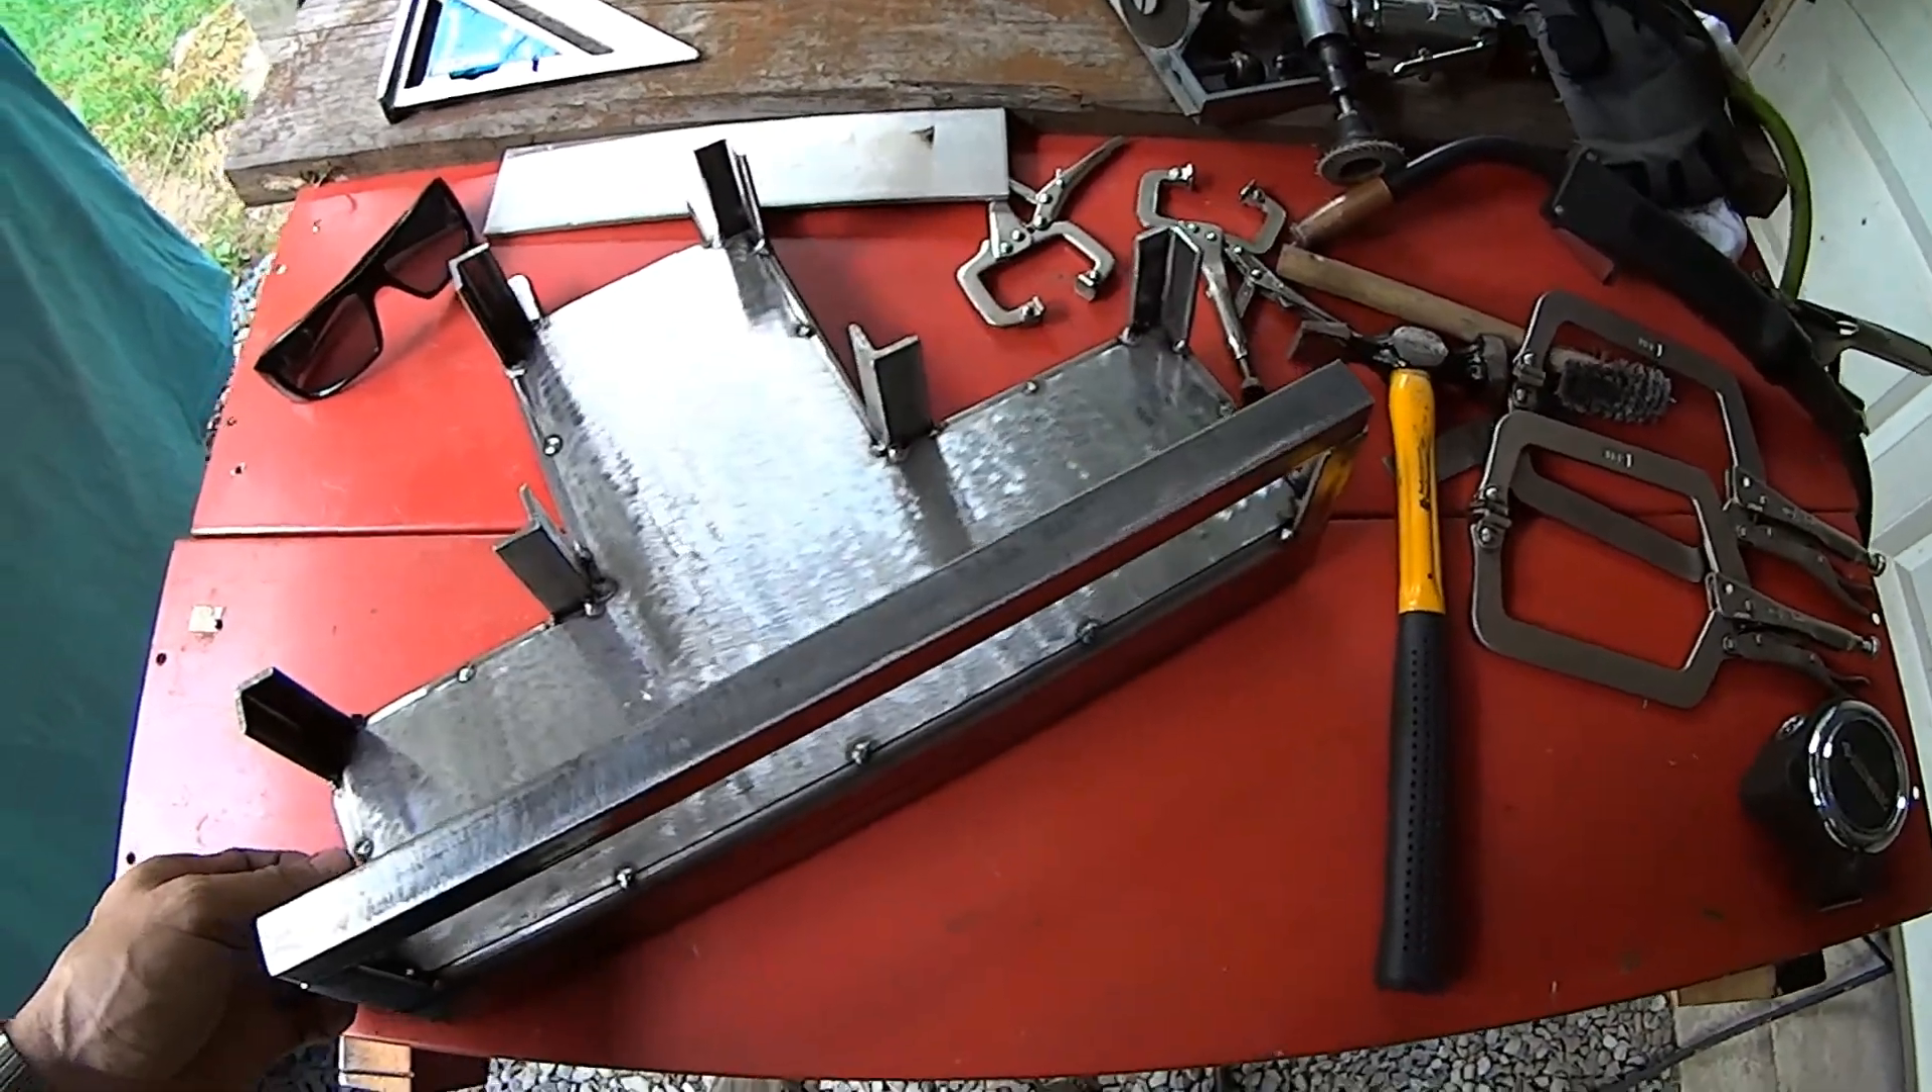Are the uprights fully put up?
Yes.